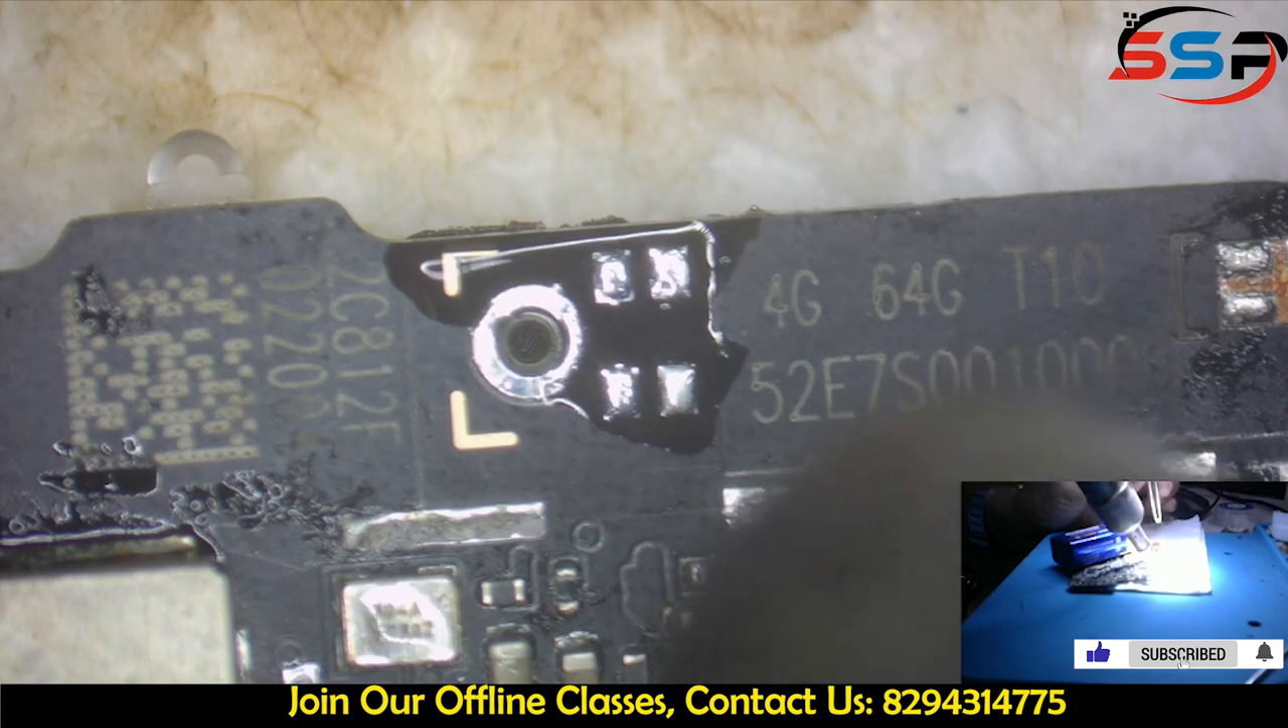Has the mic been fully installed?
No.